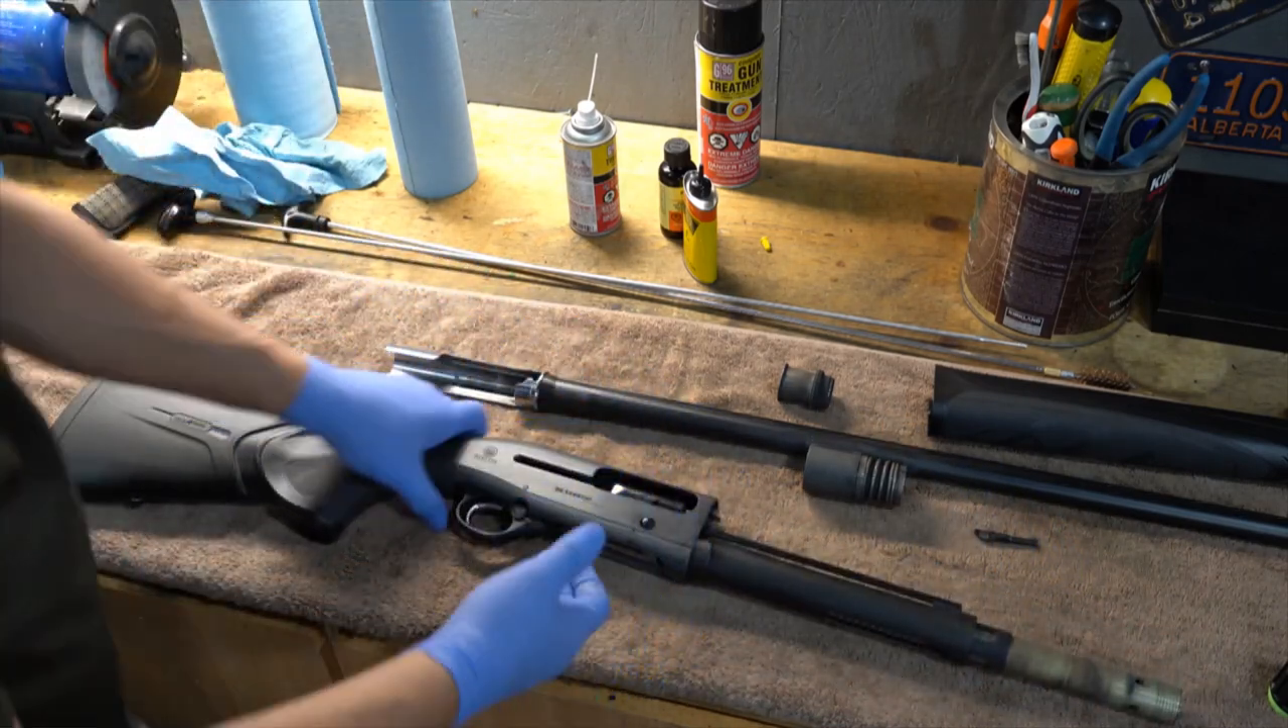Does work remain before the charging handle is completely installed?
Yes.